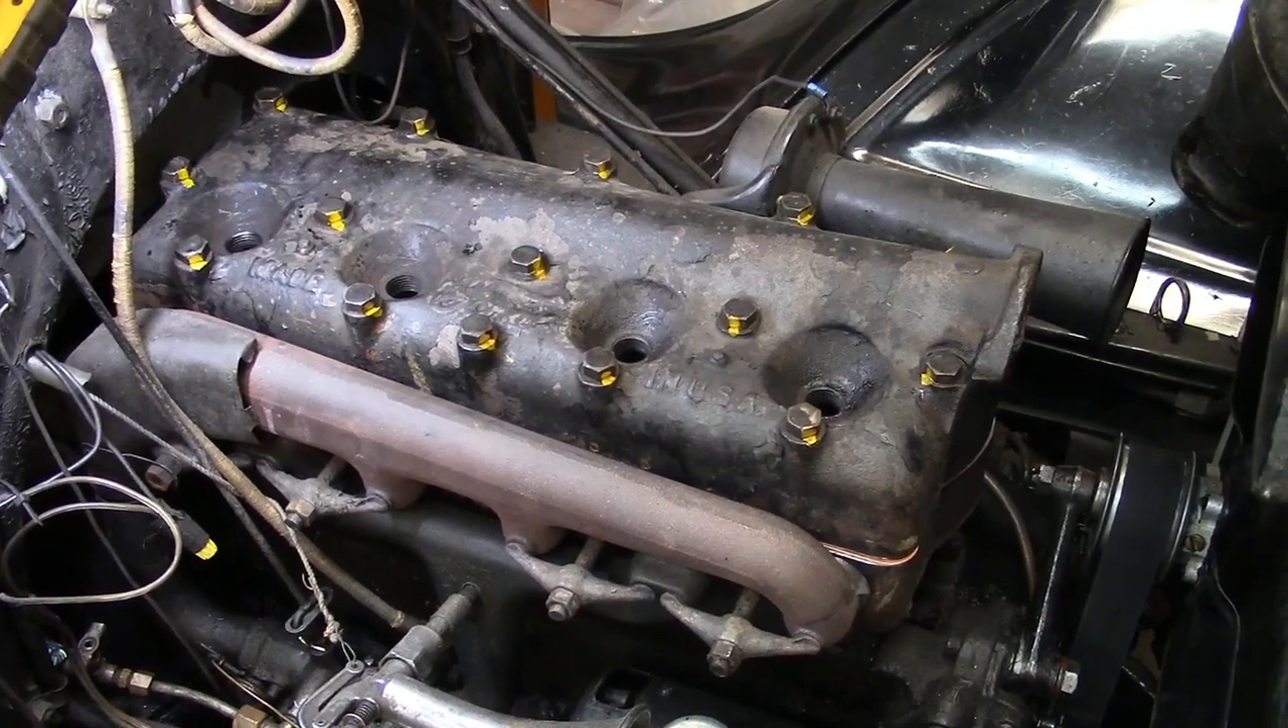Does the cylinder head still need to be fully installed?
No.